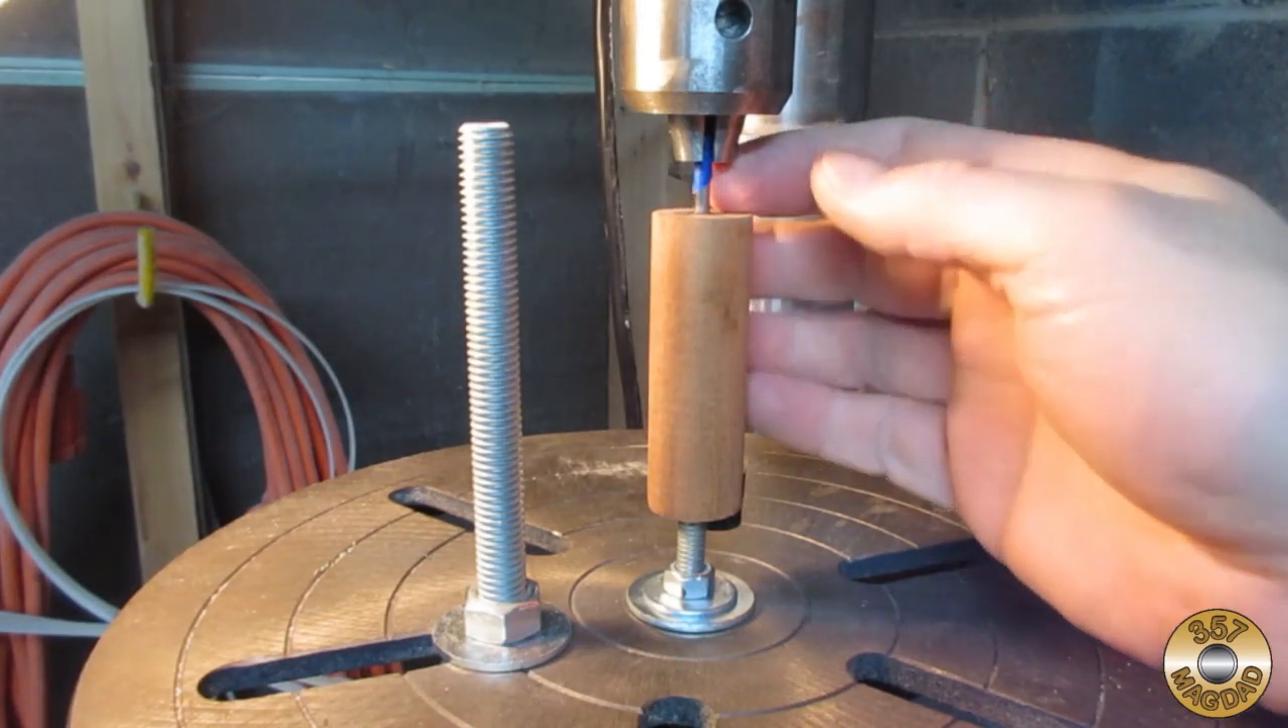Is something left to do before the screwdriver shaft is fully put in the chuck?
No.